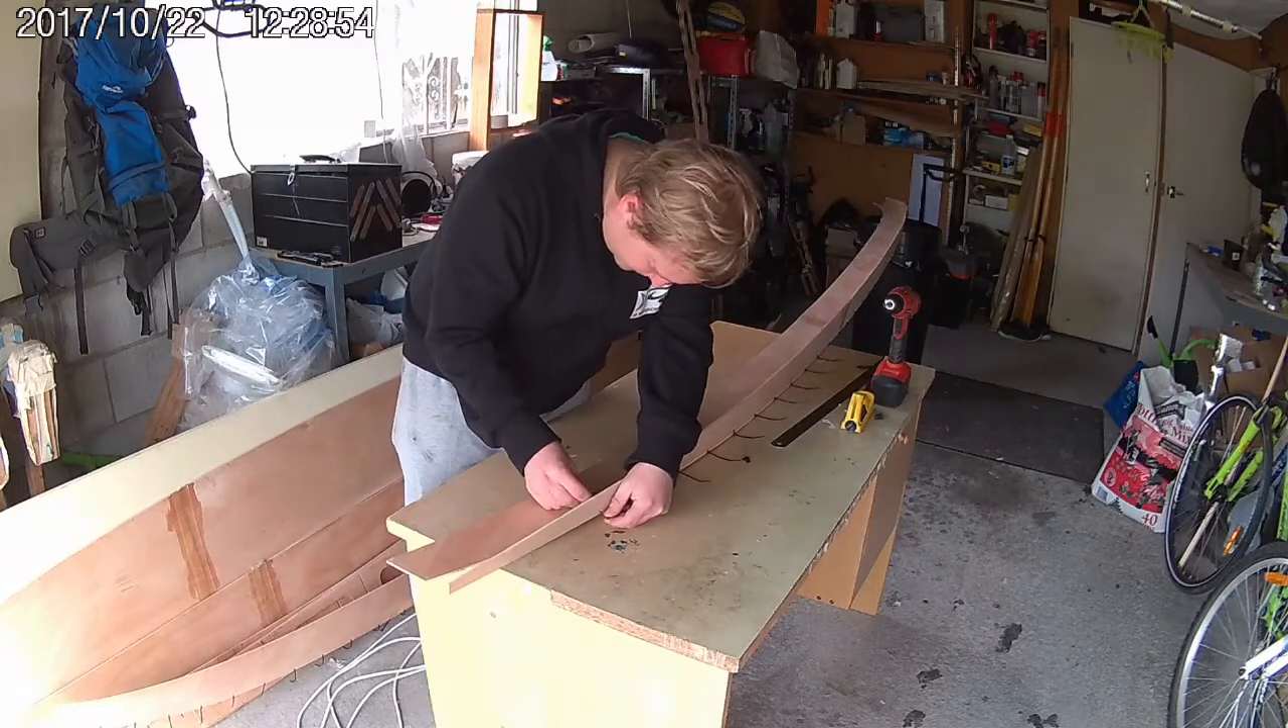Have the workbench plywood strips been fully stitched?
No.